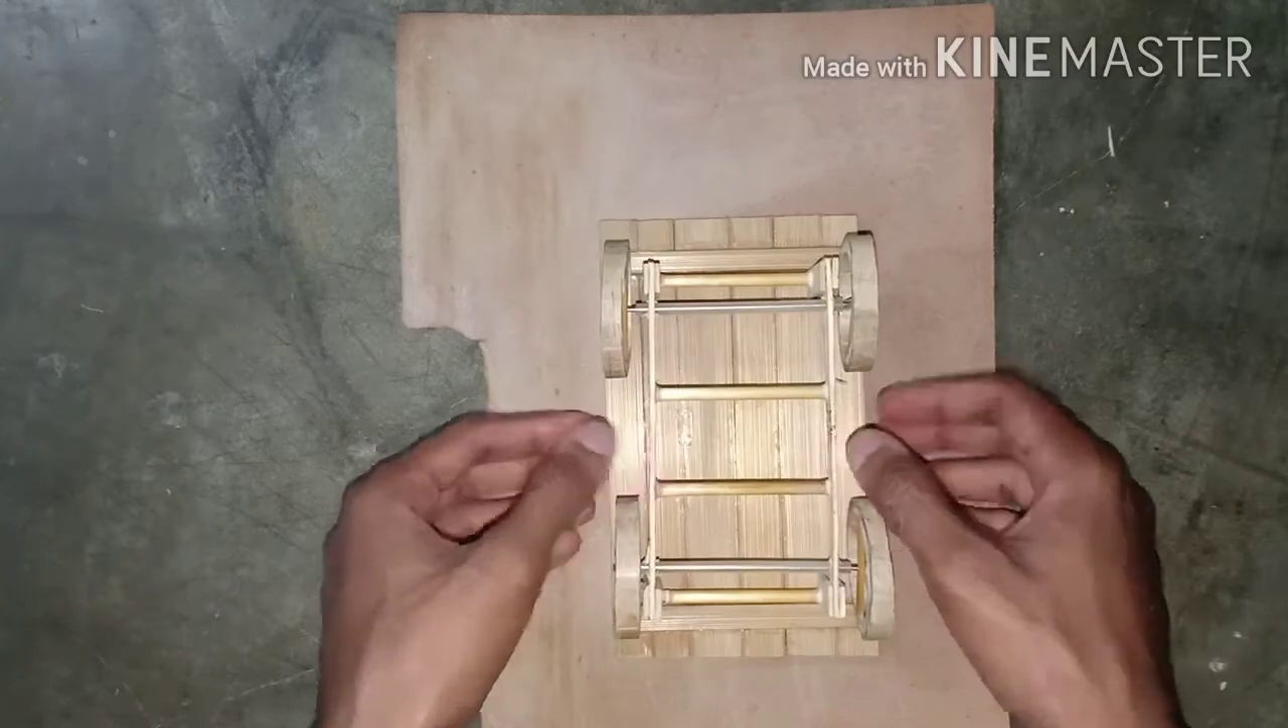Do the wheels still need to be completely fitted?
No.